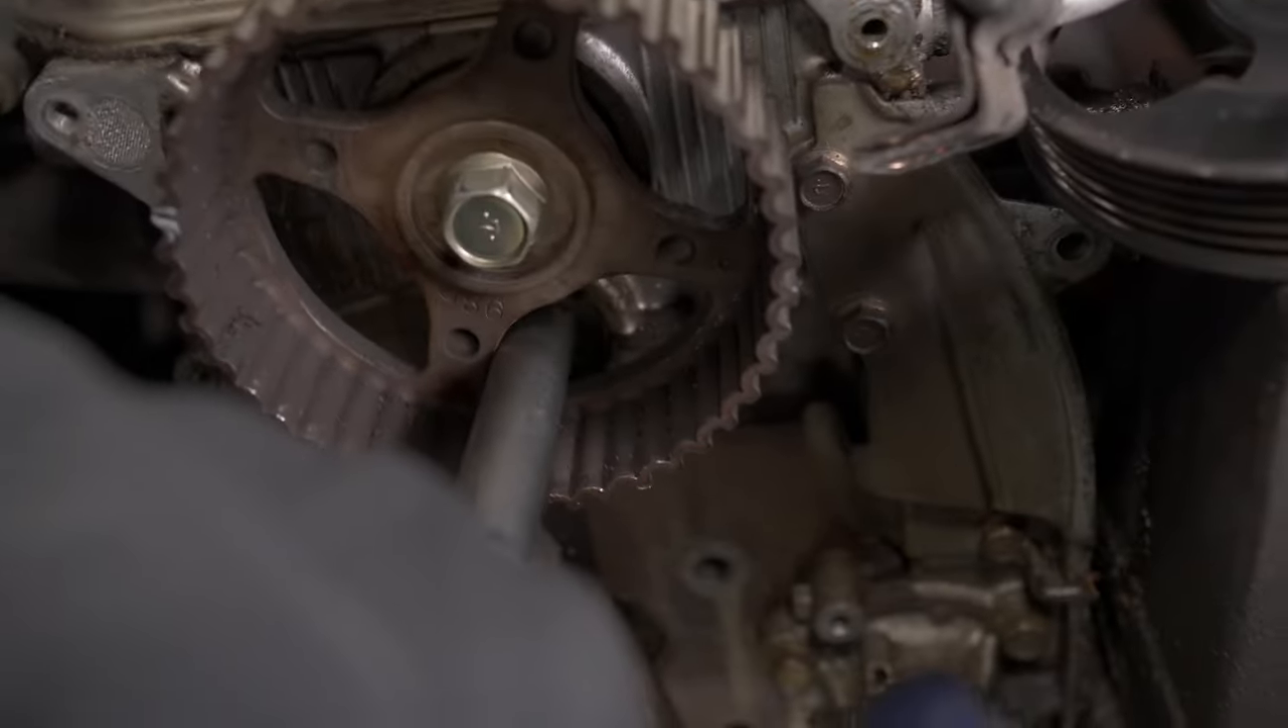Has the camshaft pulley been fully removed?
No.